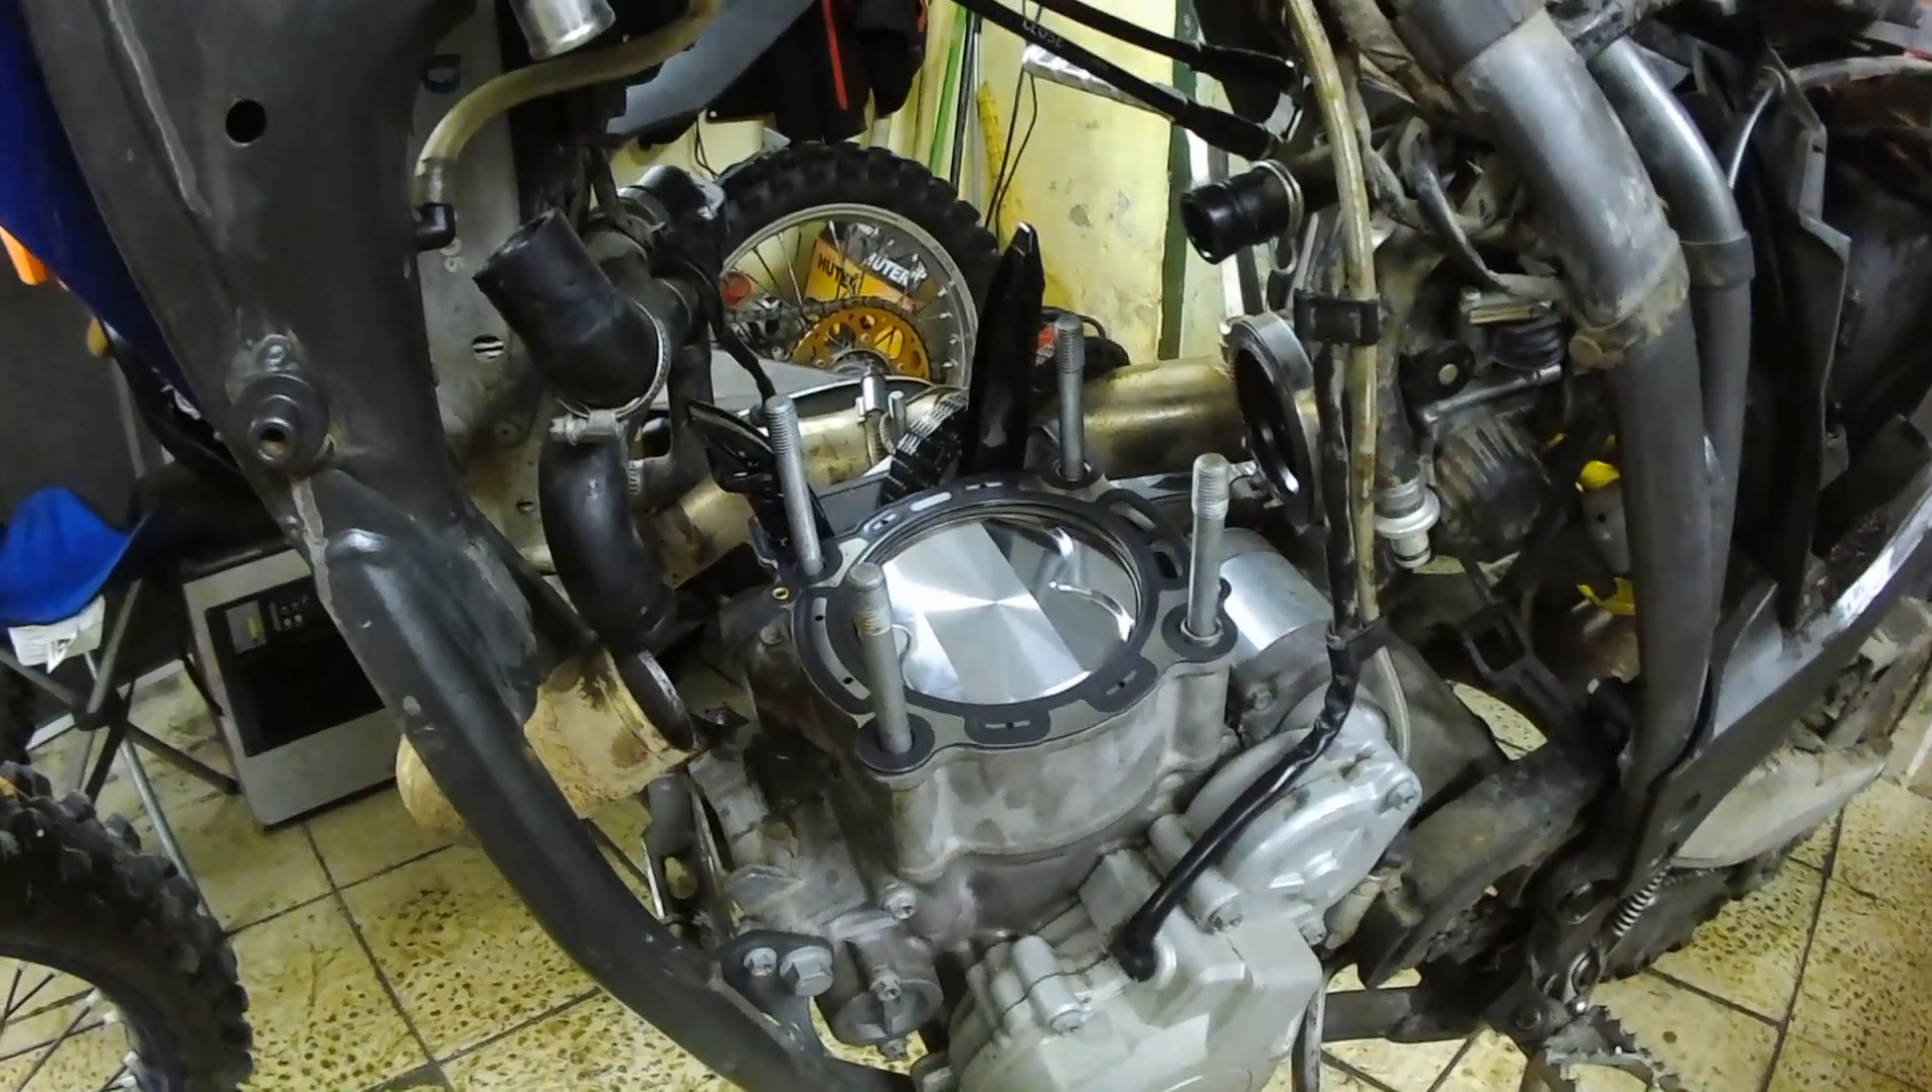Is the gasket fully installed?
Yes.